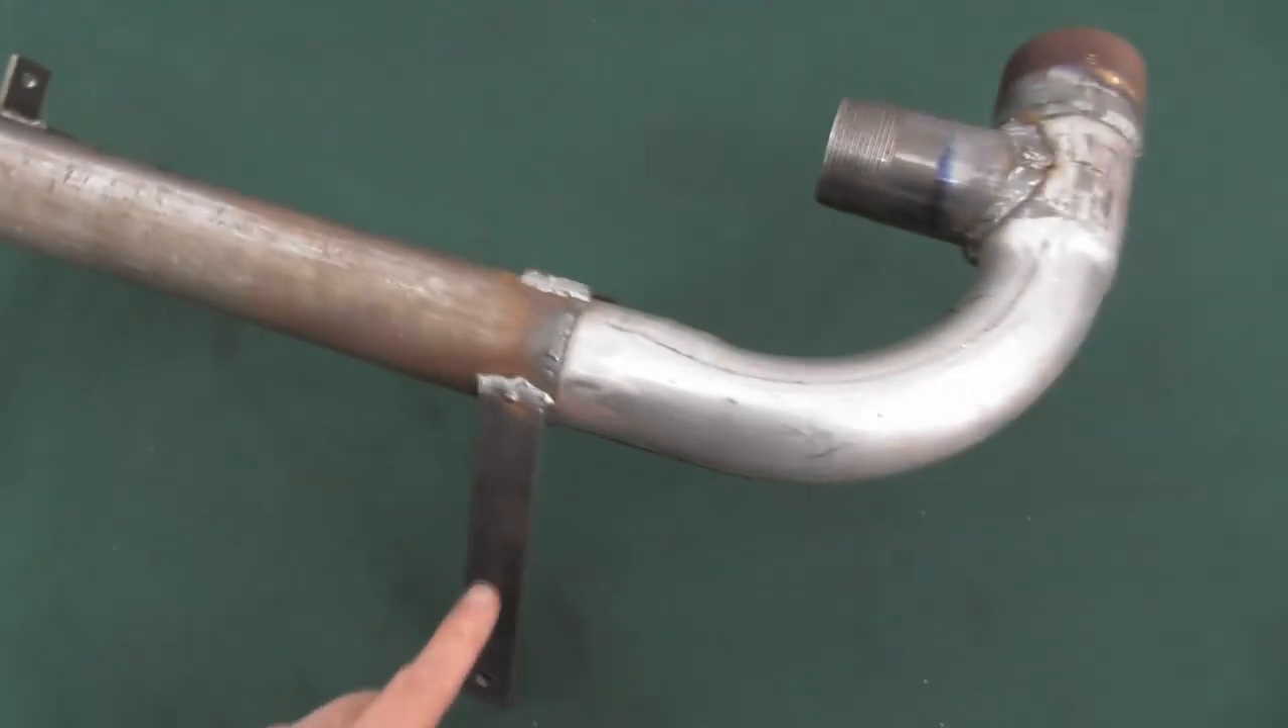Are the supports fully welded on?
Yes.